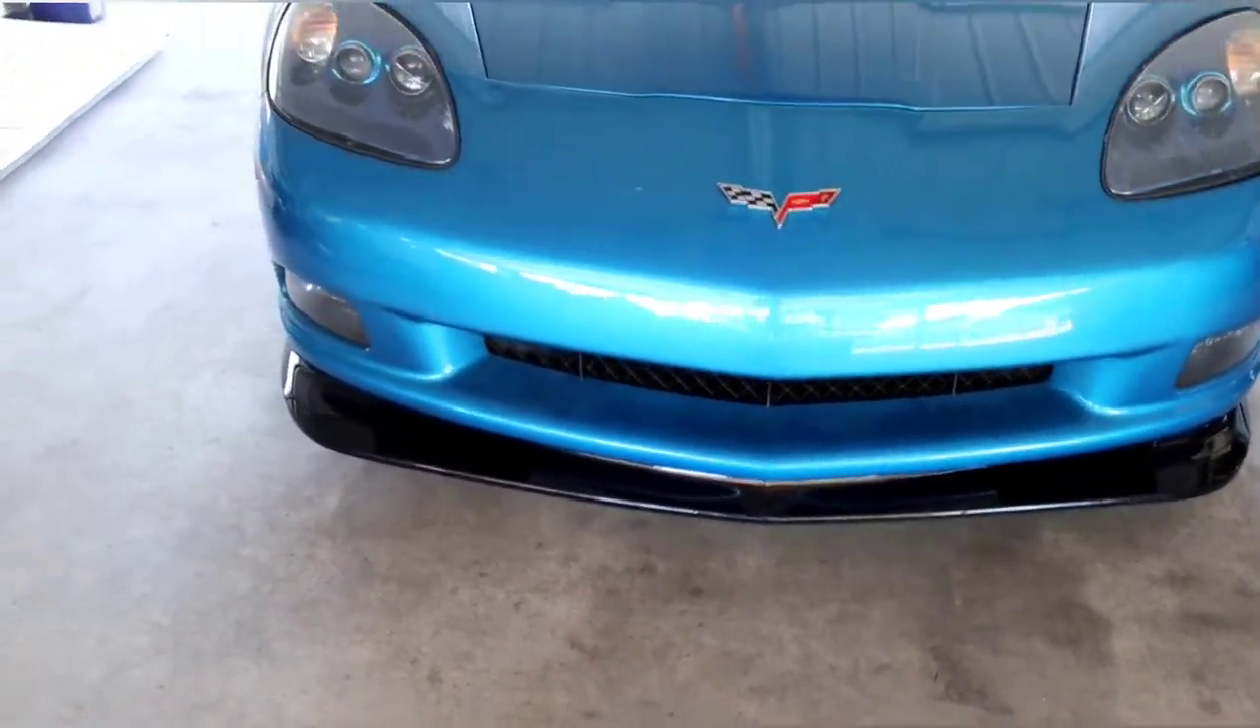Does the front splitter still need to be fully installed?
No.